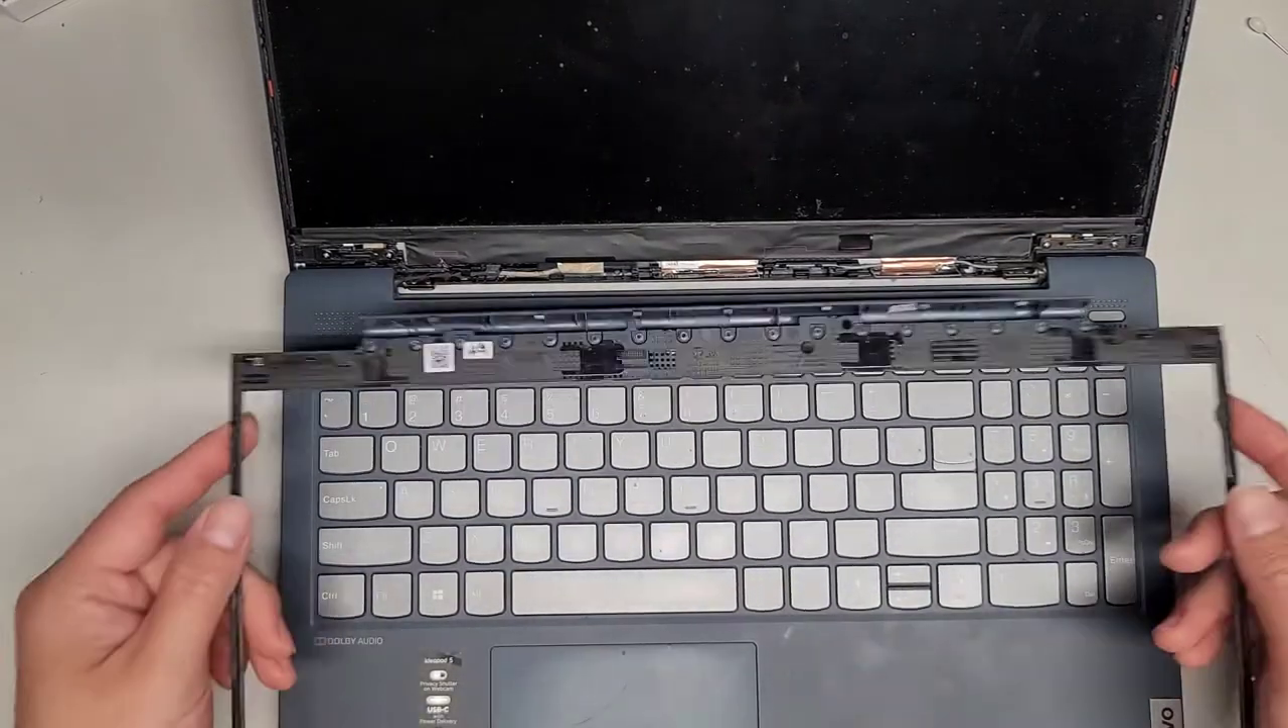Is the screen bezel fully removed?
Yes.